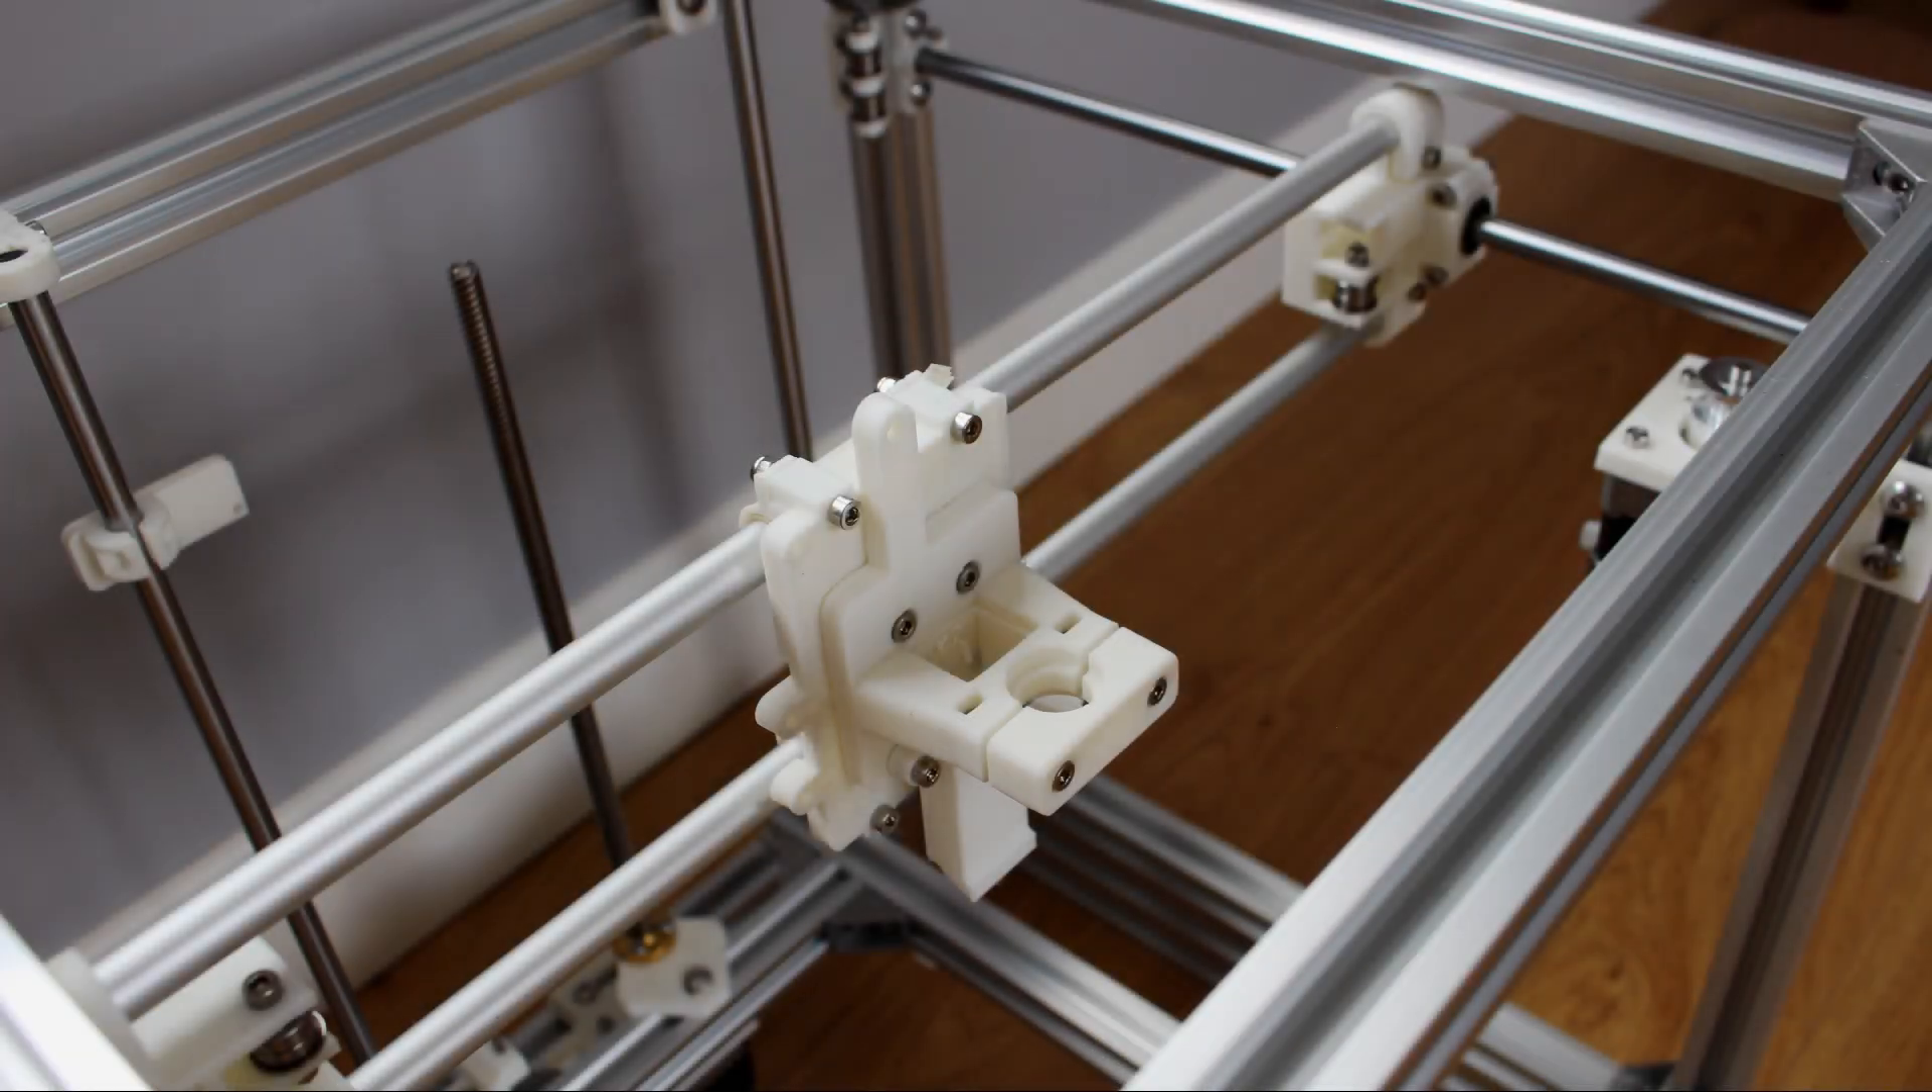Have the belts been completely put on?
No.